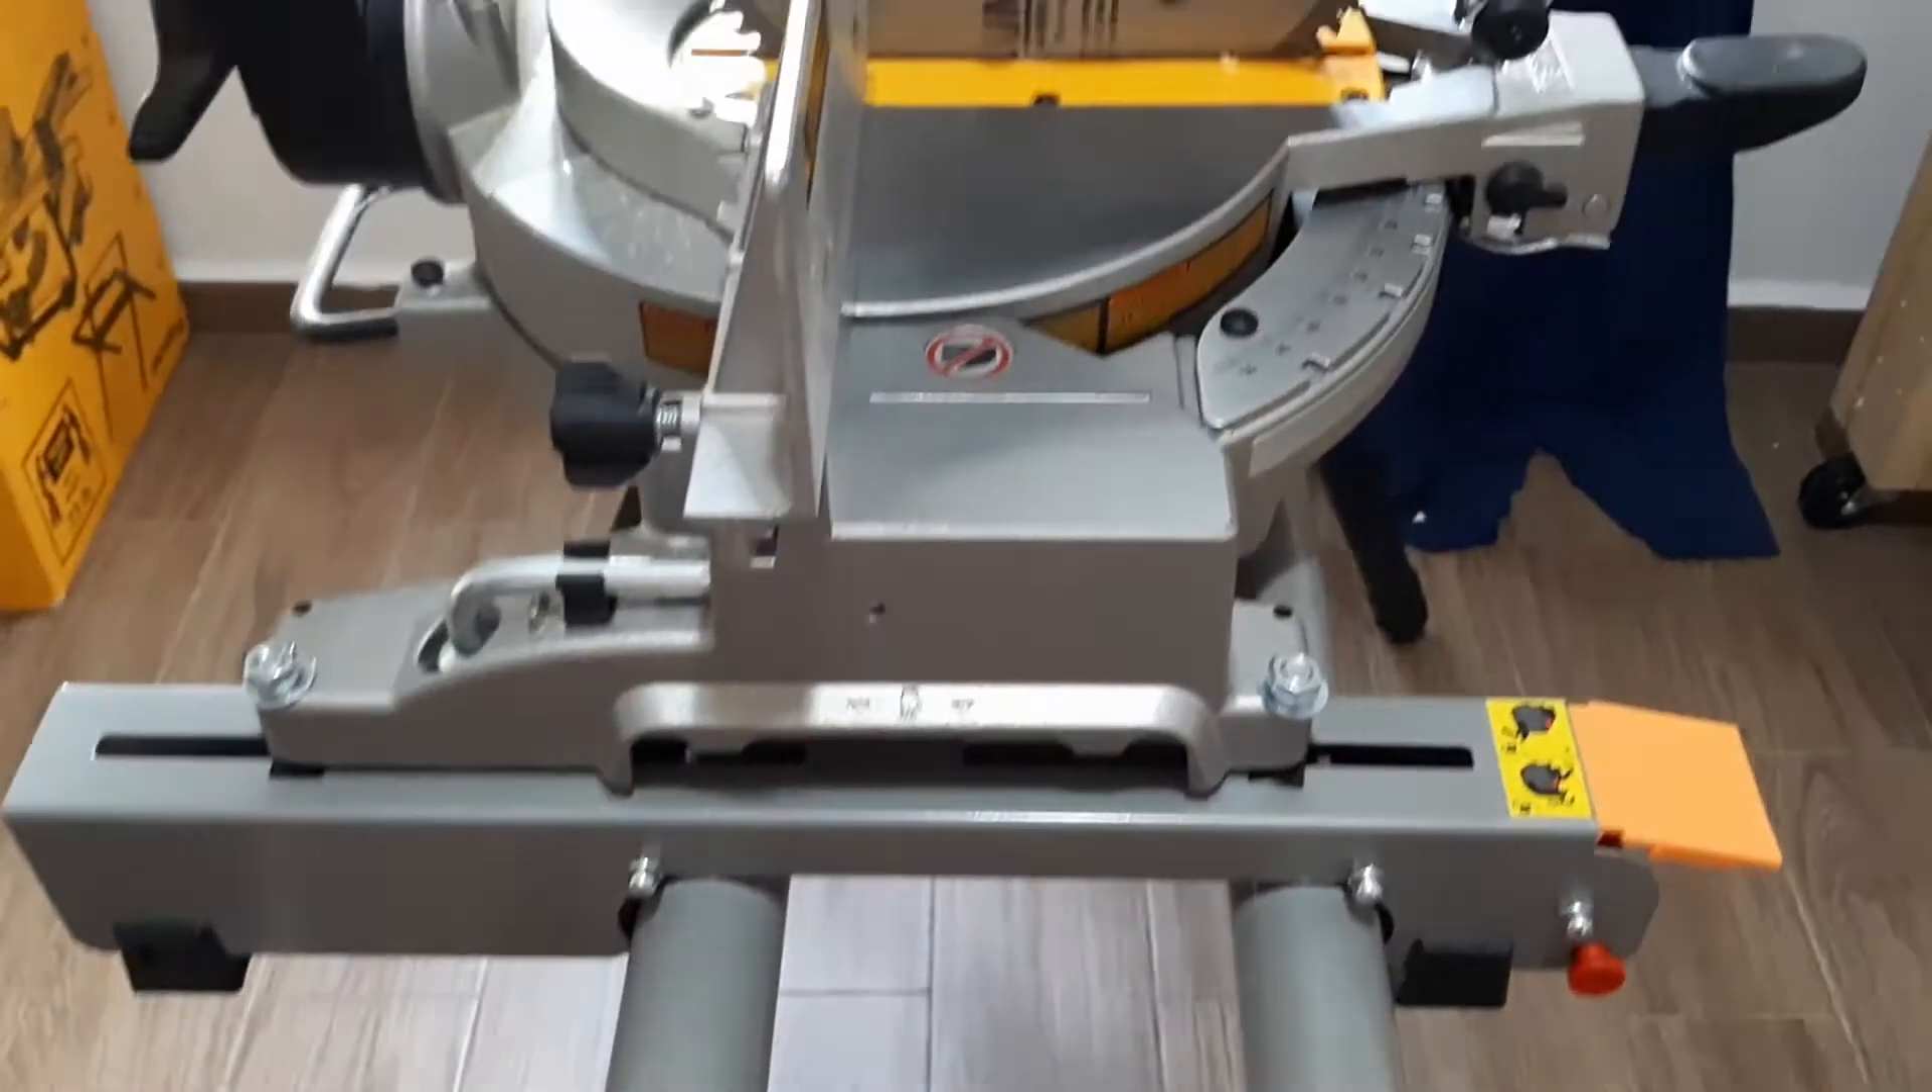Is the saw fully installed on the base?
Yes.